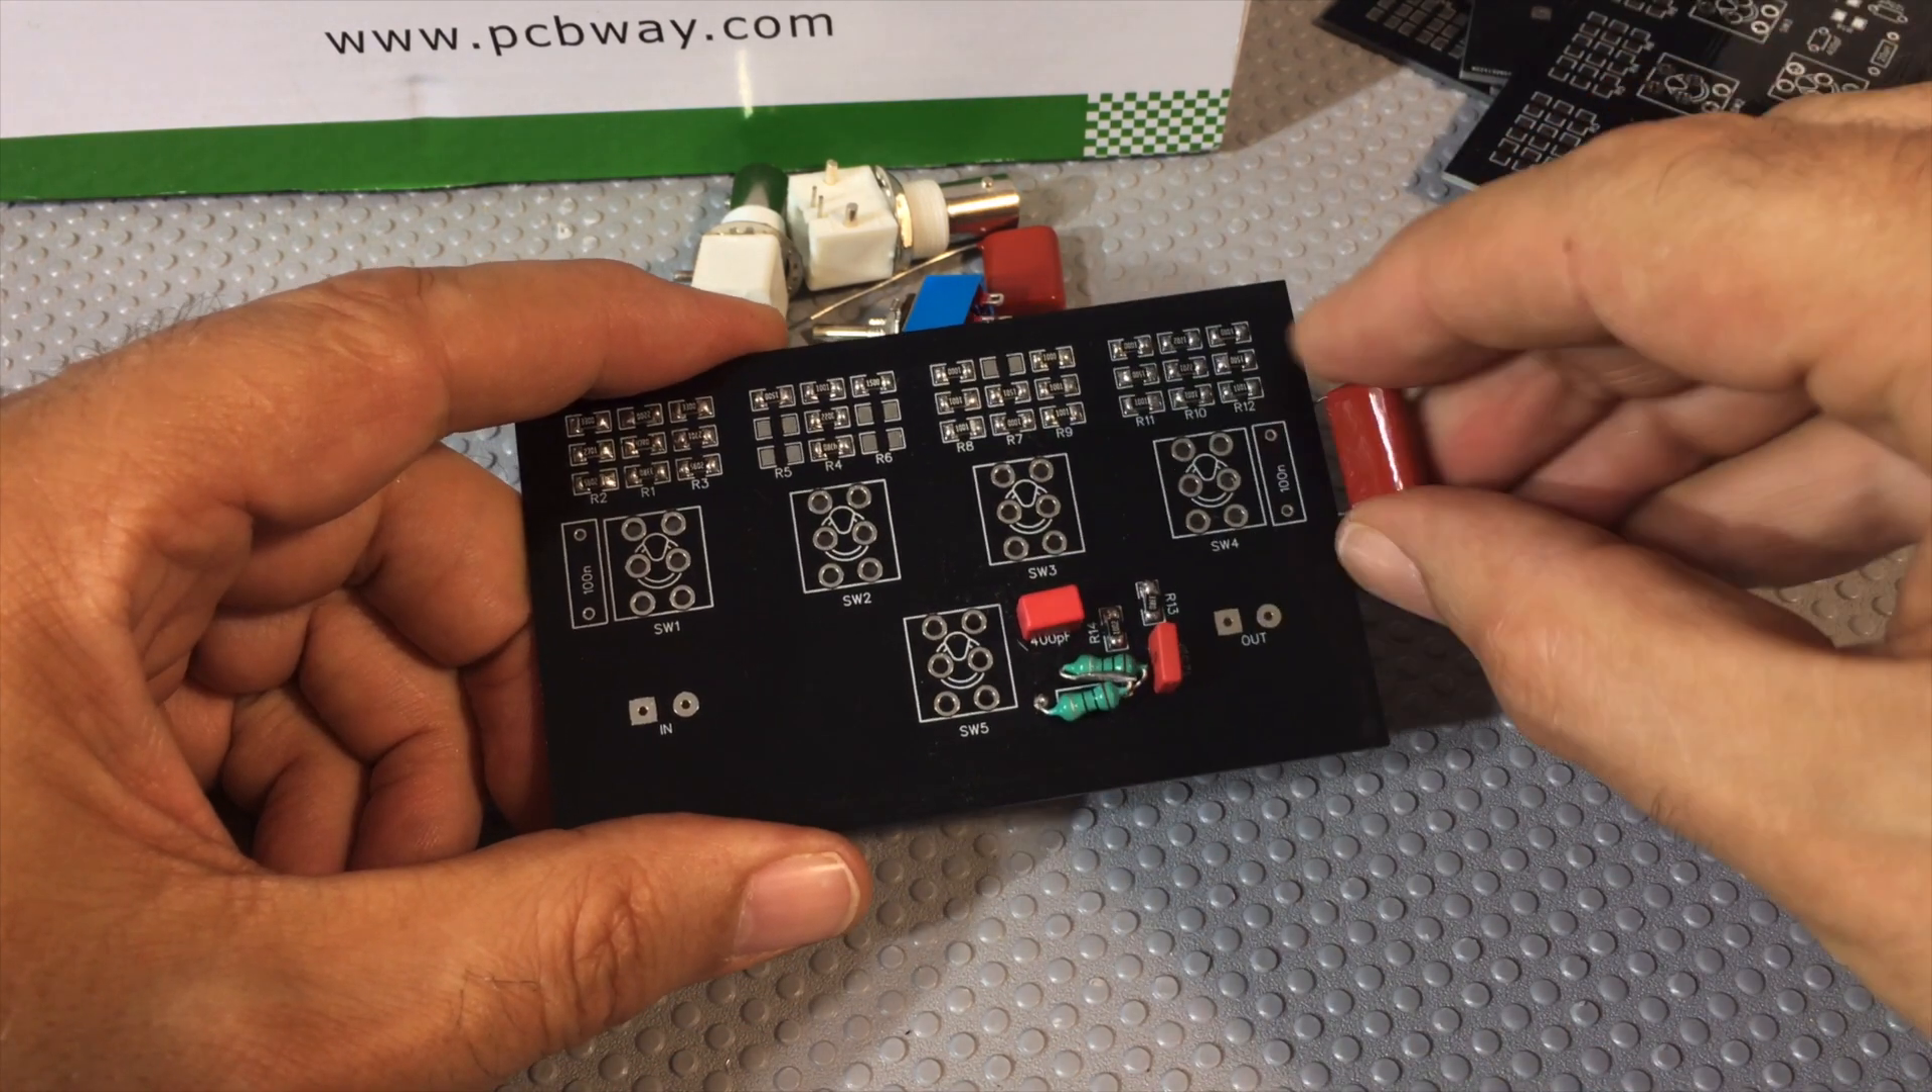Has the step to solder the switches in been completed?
No.